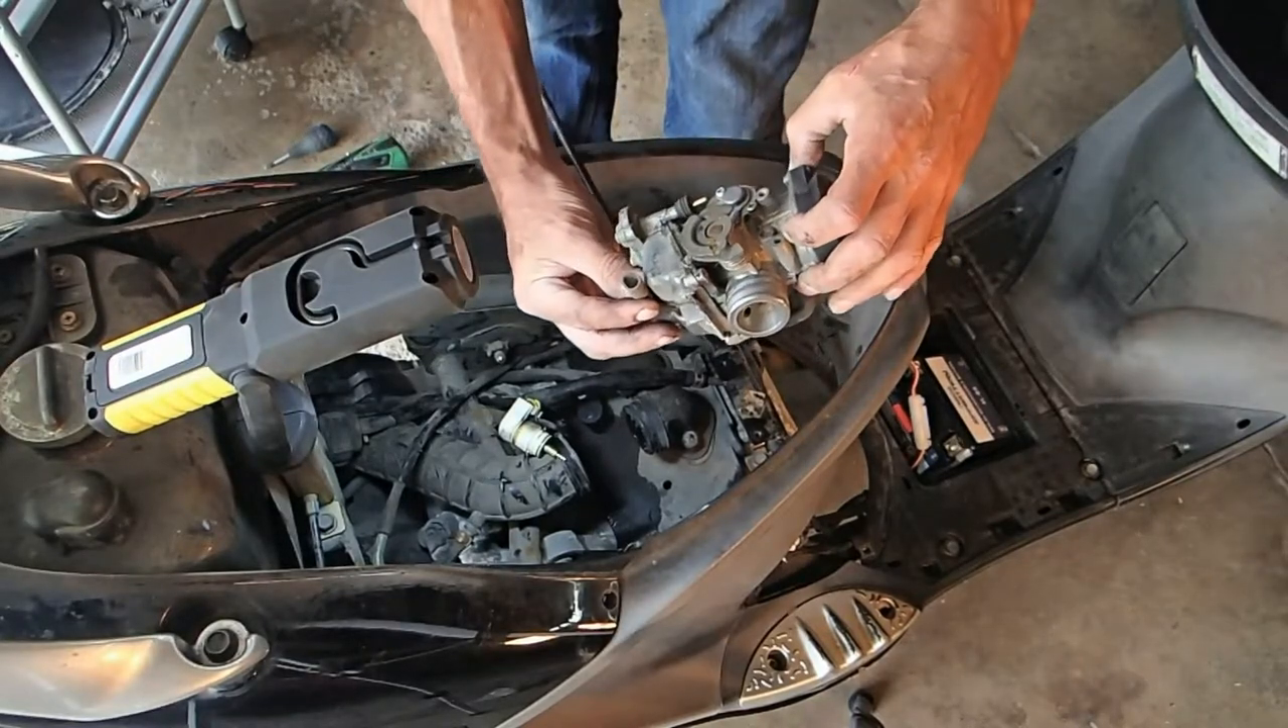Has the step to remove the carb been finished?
Yes.